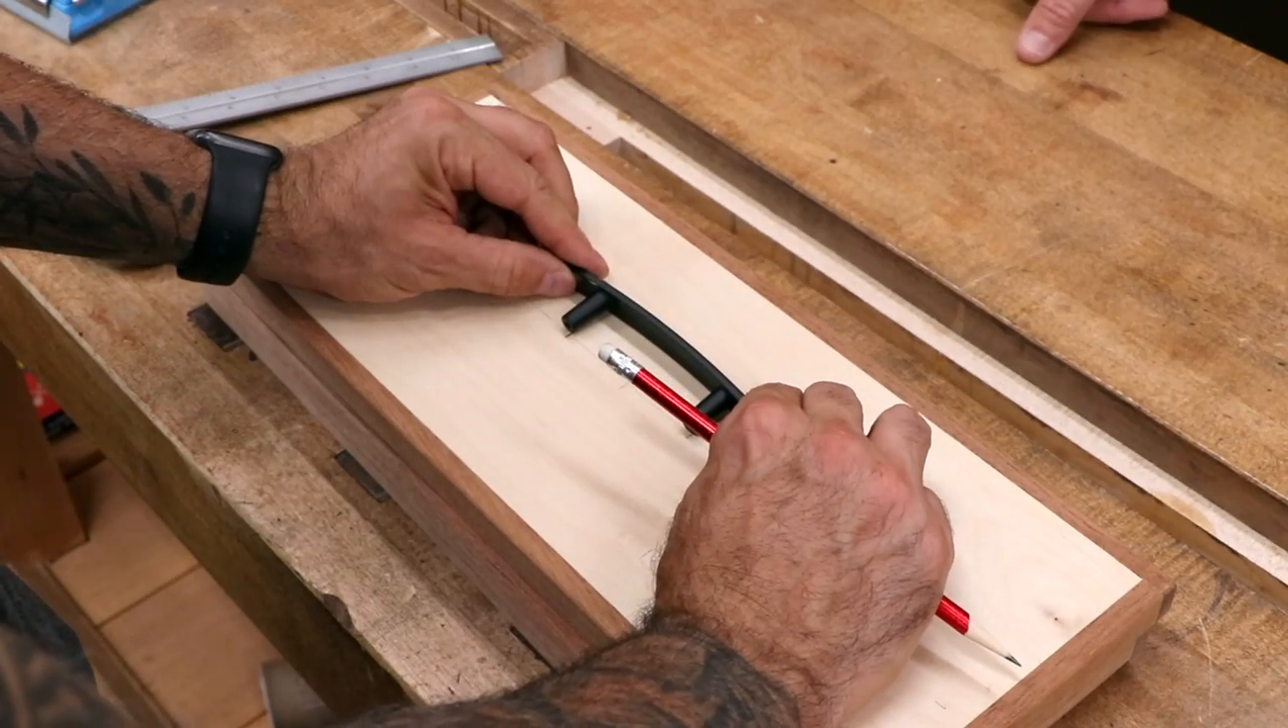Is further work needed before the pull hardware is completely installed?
Yes.